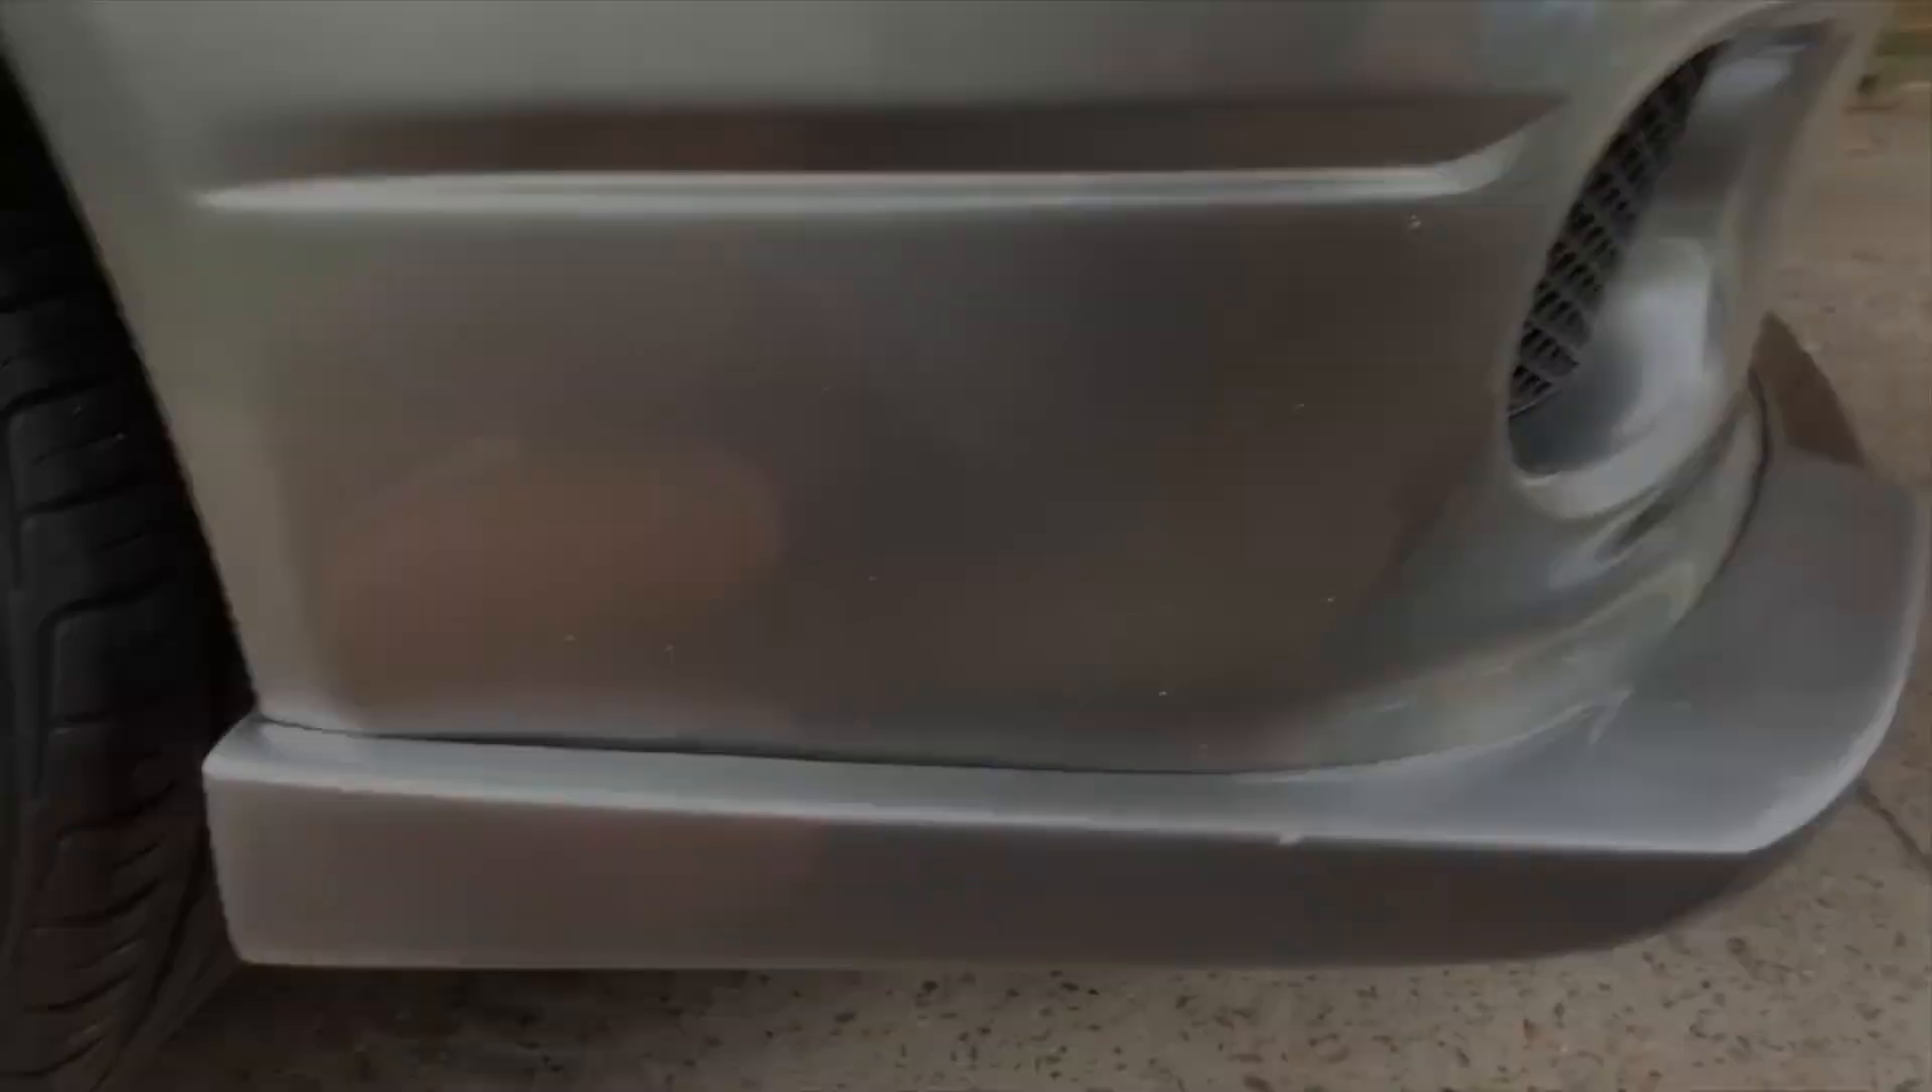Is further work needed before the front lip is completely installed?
No.